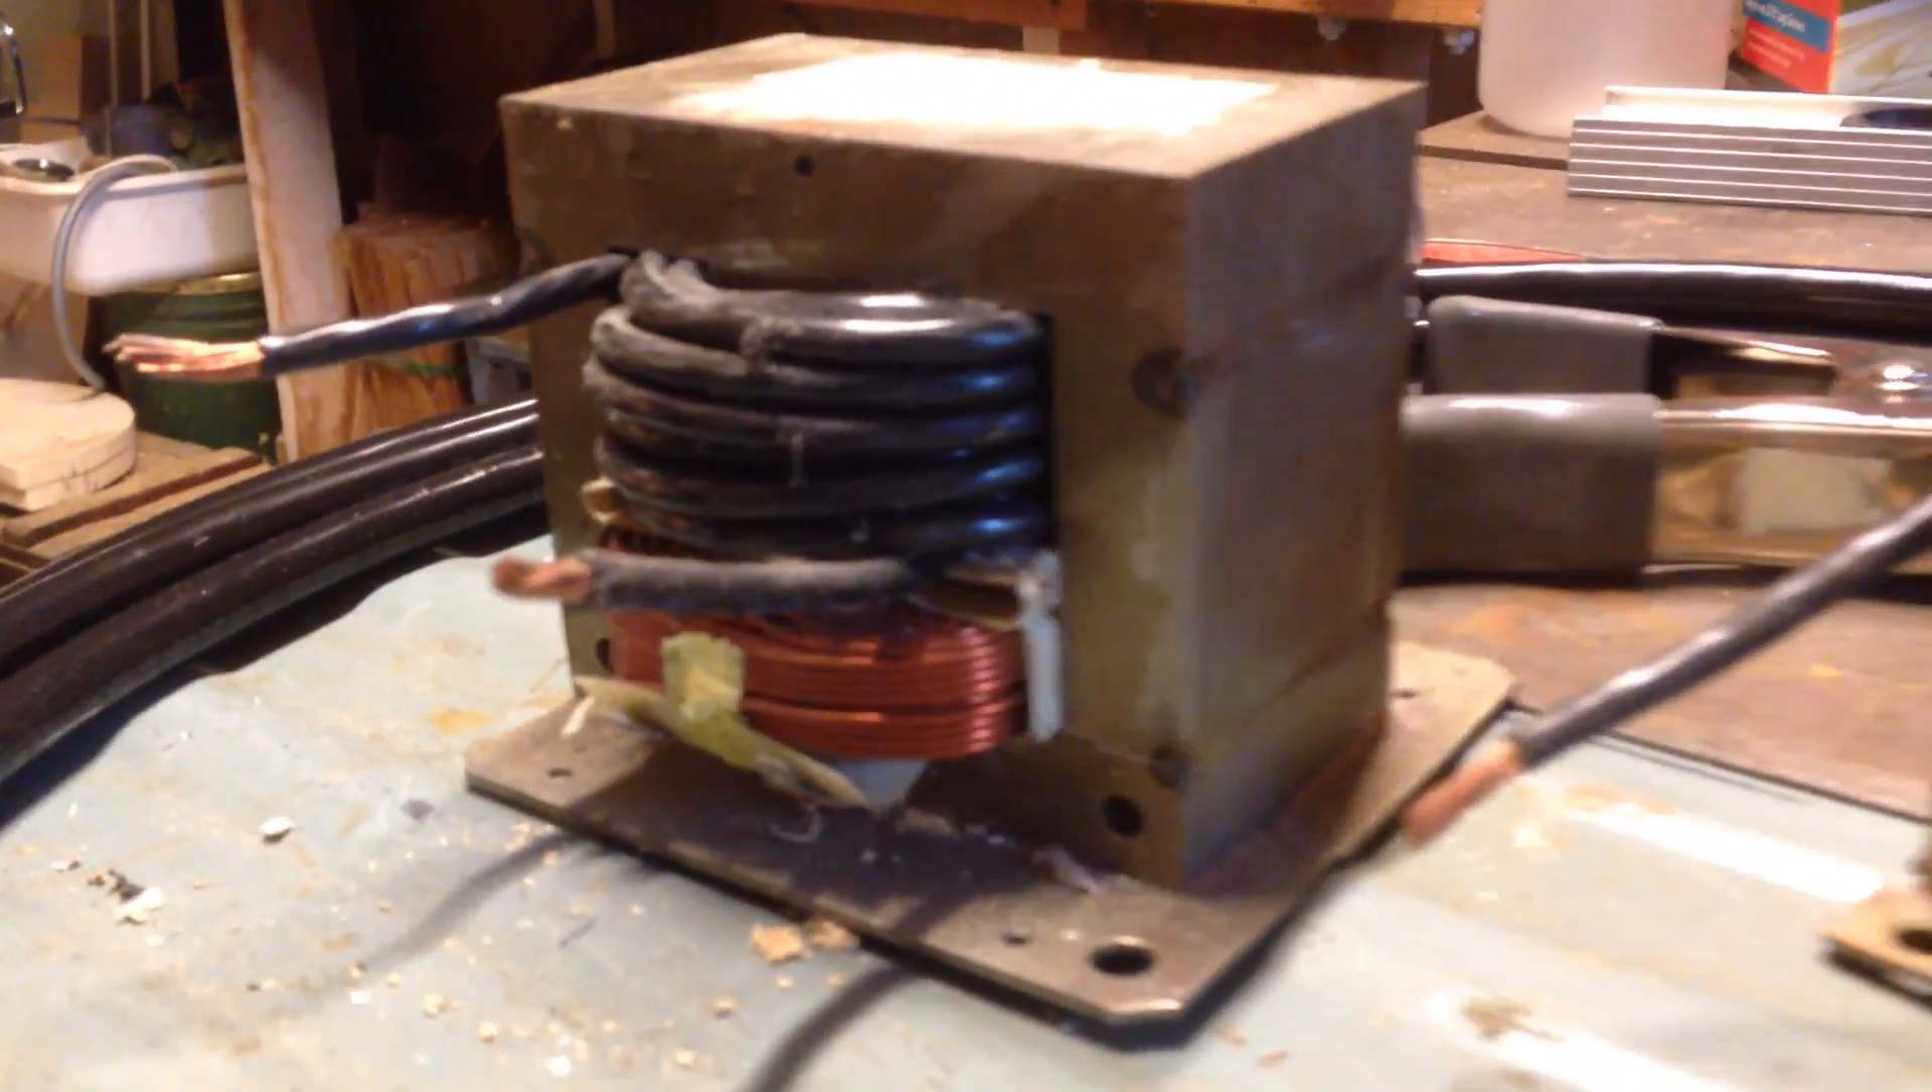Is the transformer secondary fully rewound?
Yes.